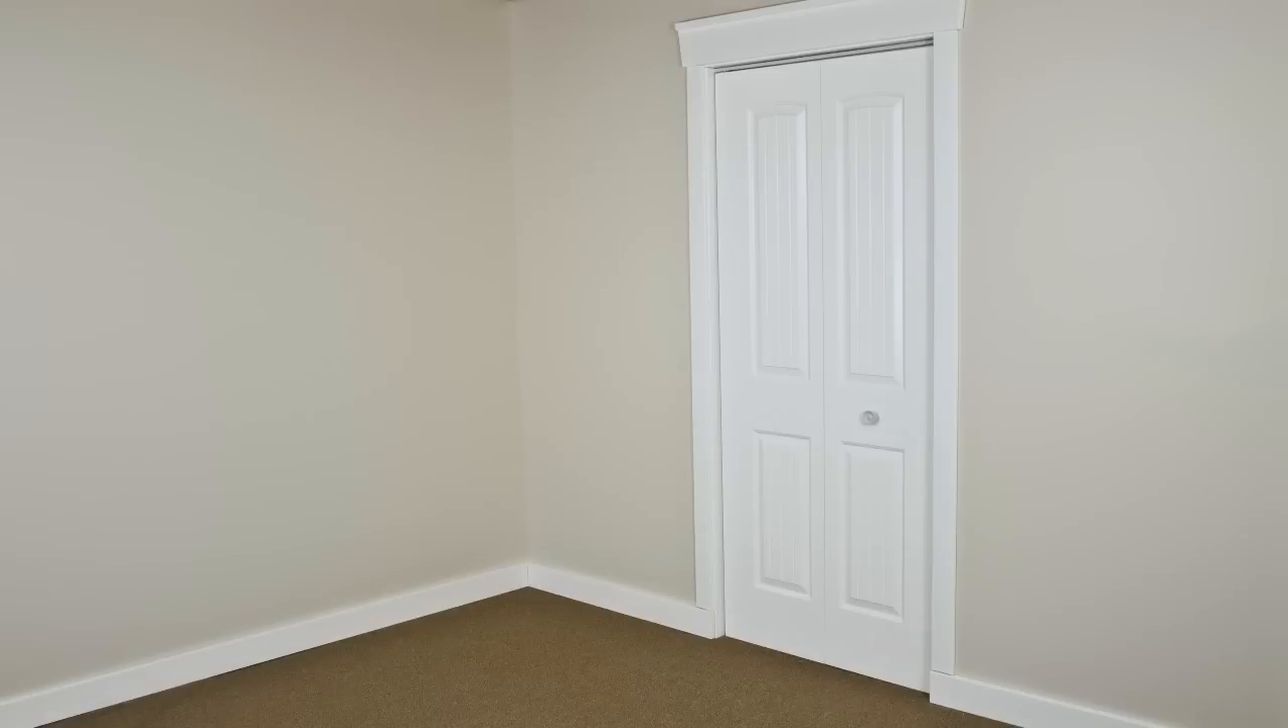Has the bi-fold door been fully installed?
Yes.